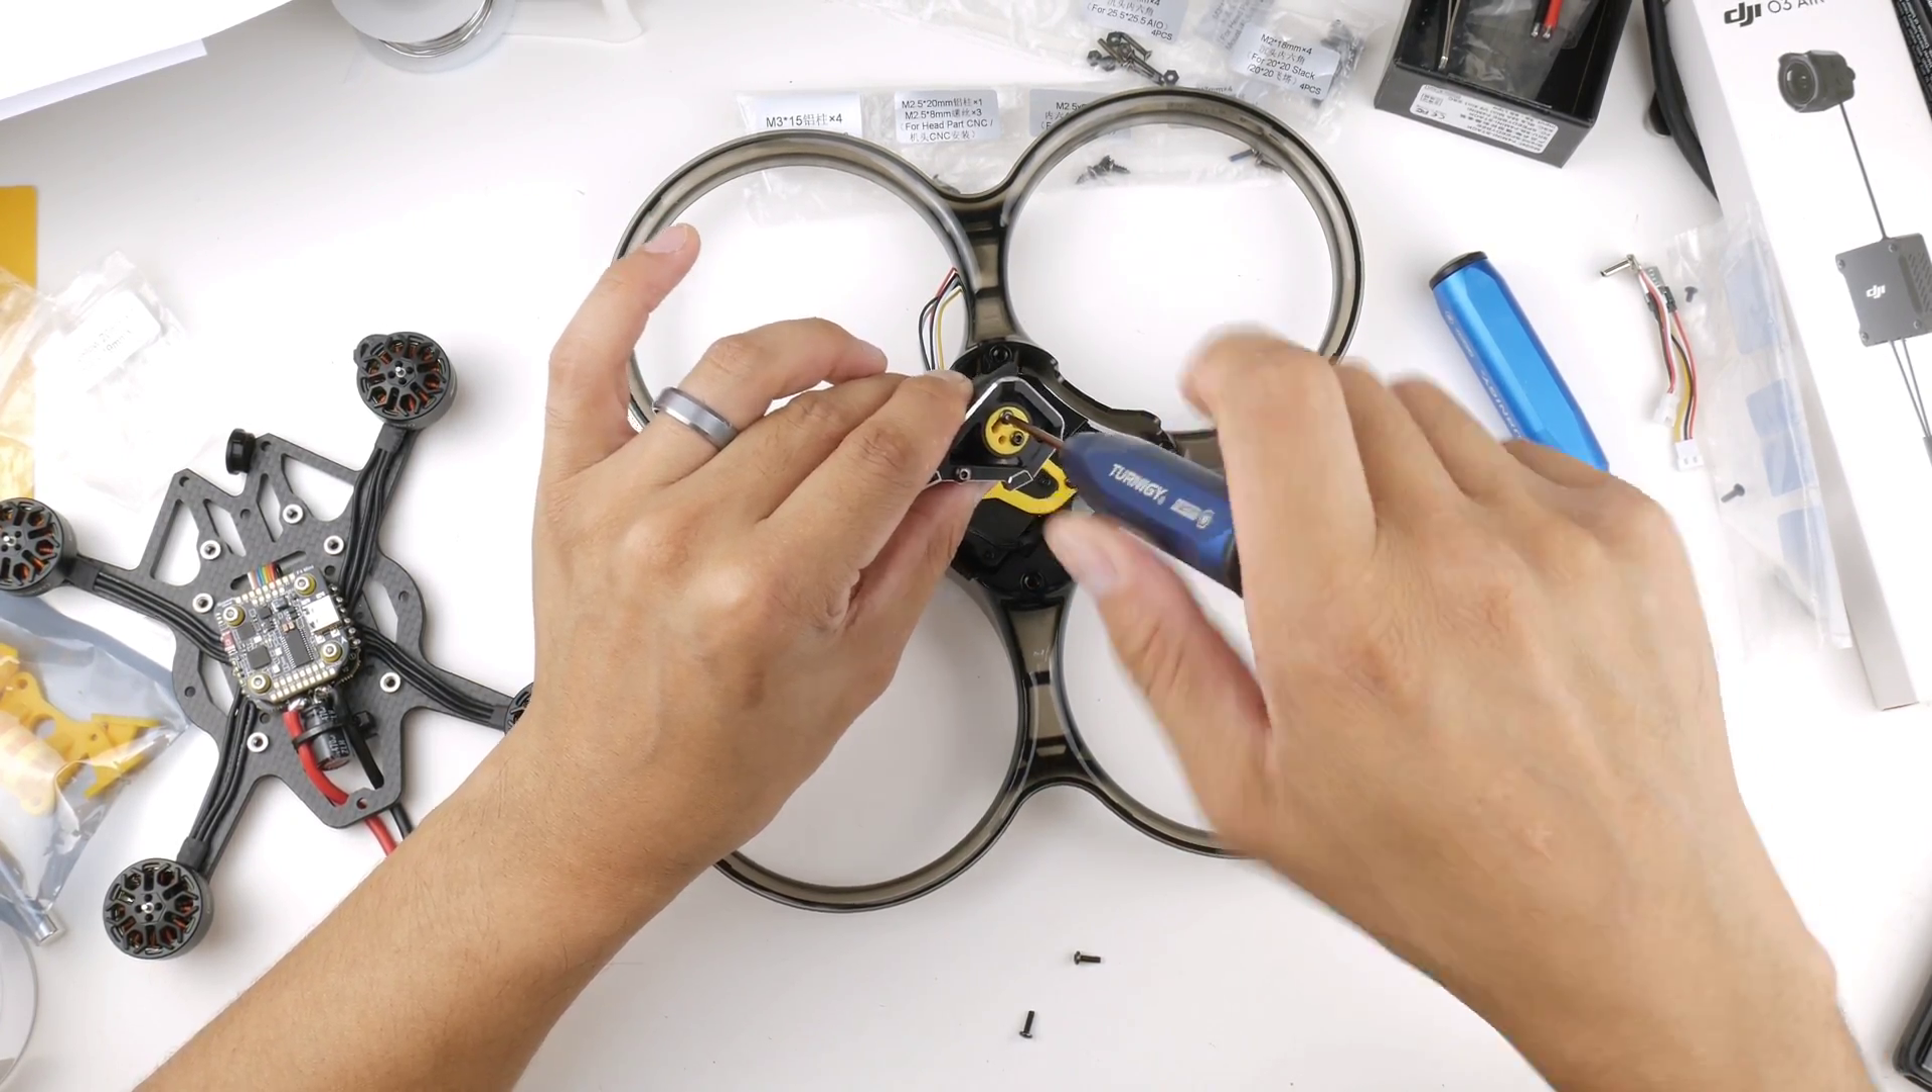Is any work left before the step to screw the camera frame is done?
Yes.